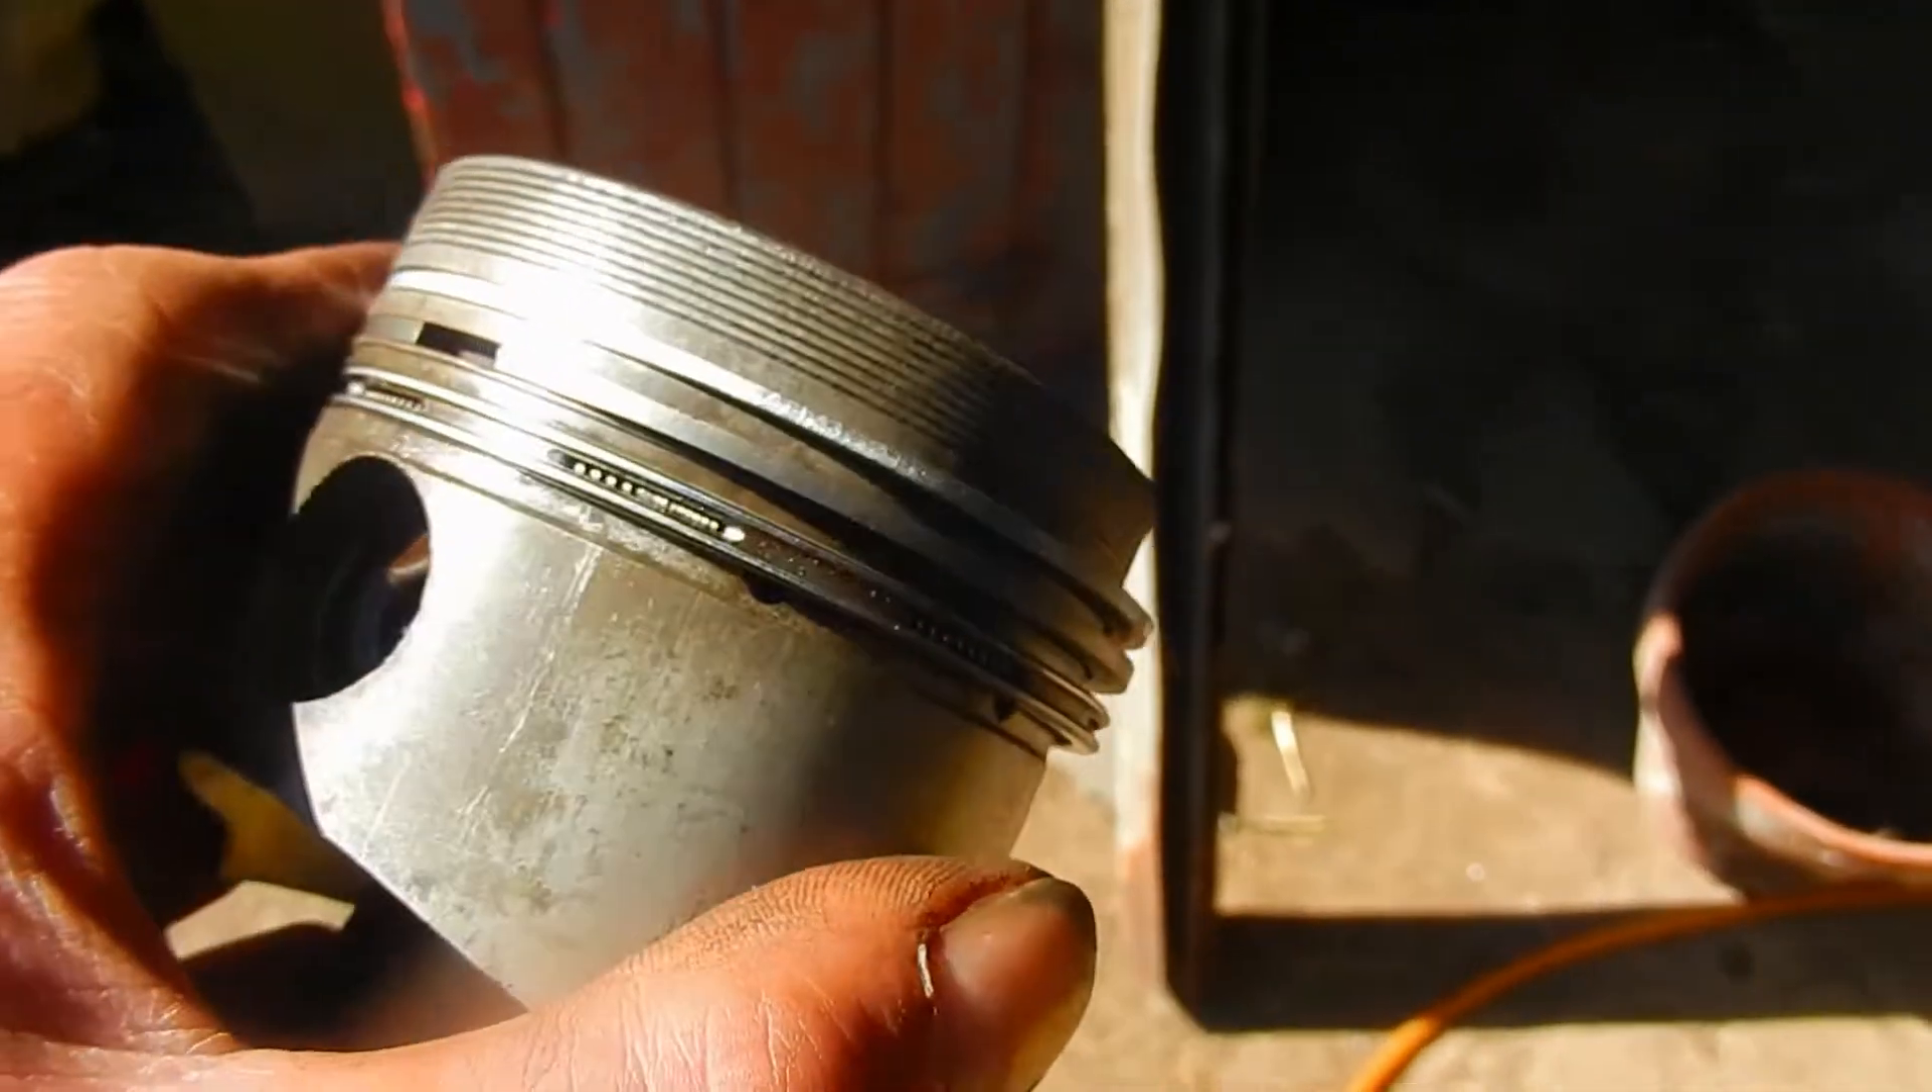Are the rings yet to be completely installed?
No.